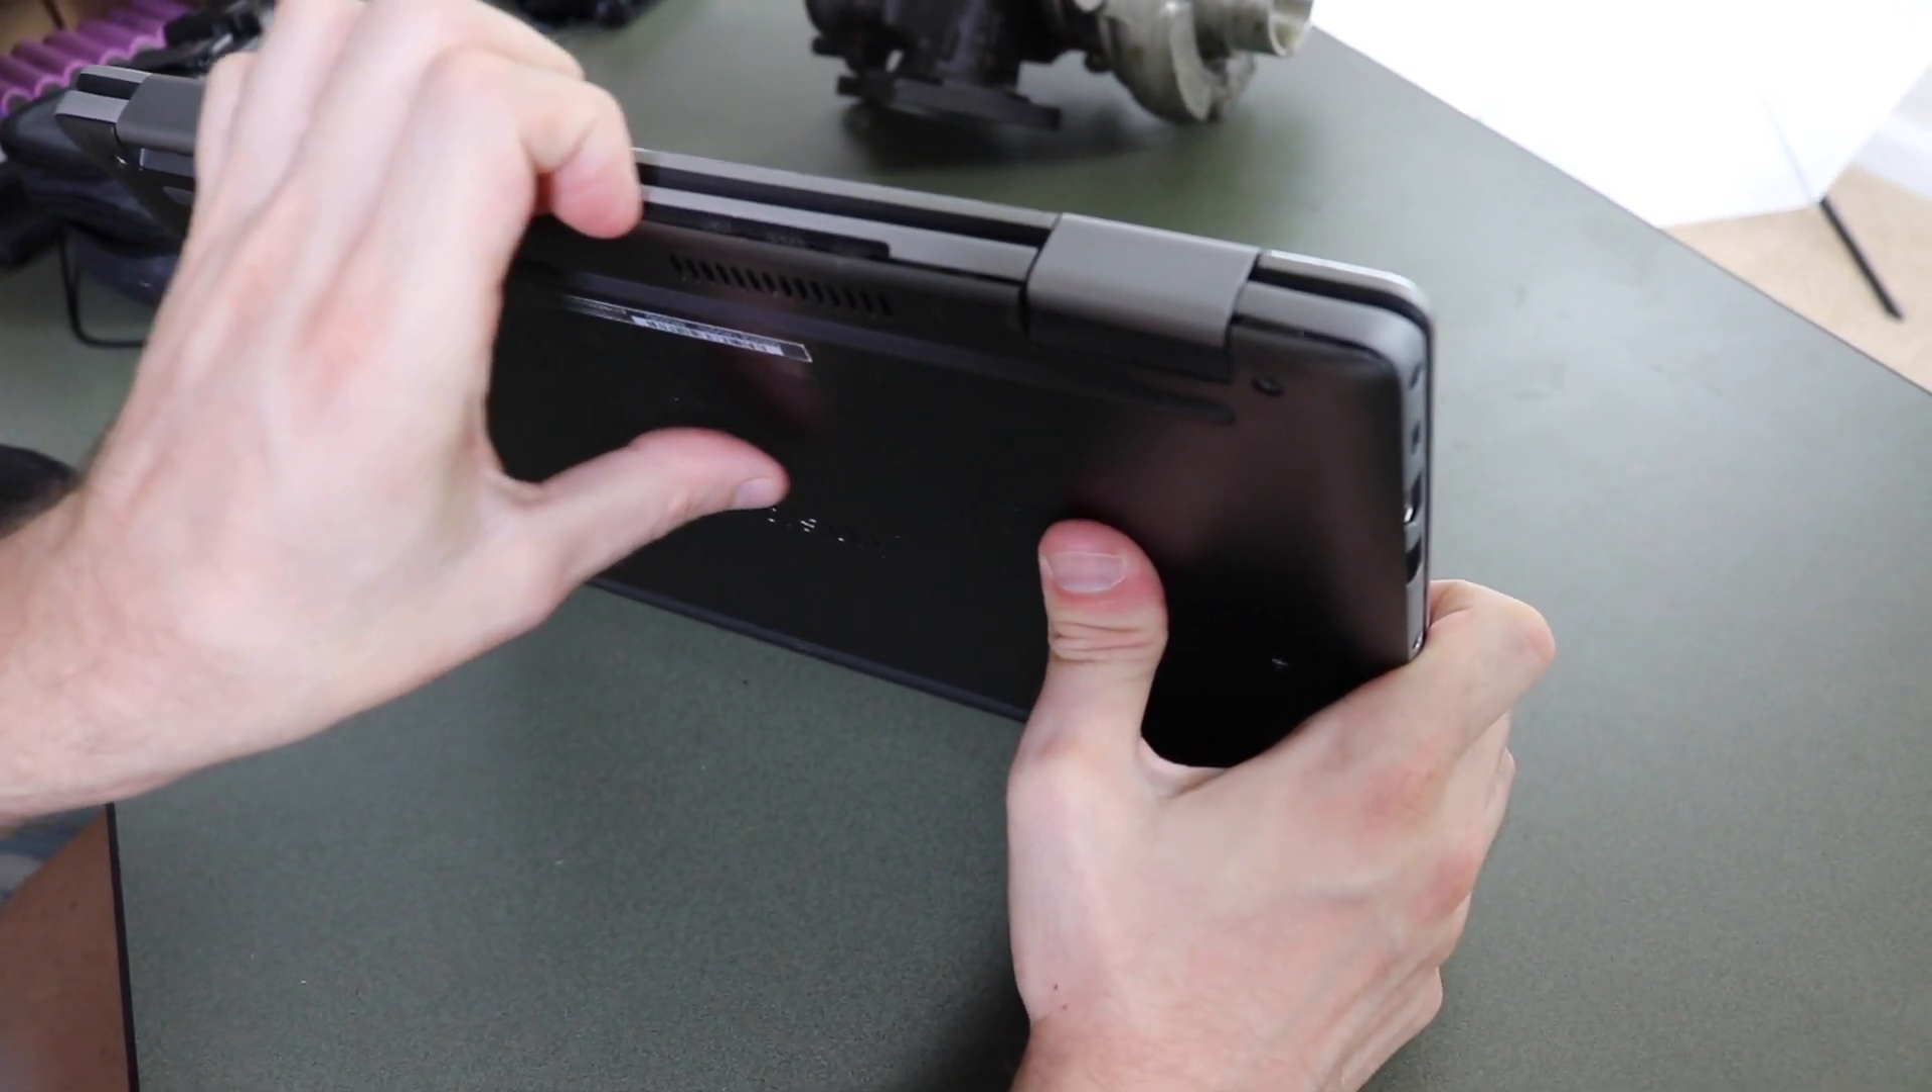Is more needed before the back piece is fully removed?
Yes.